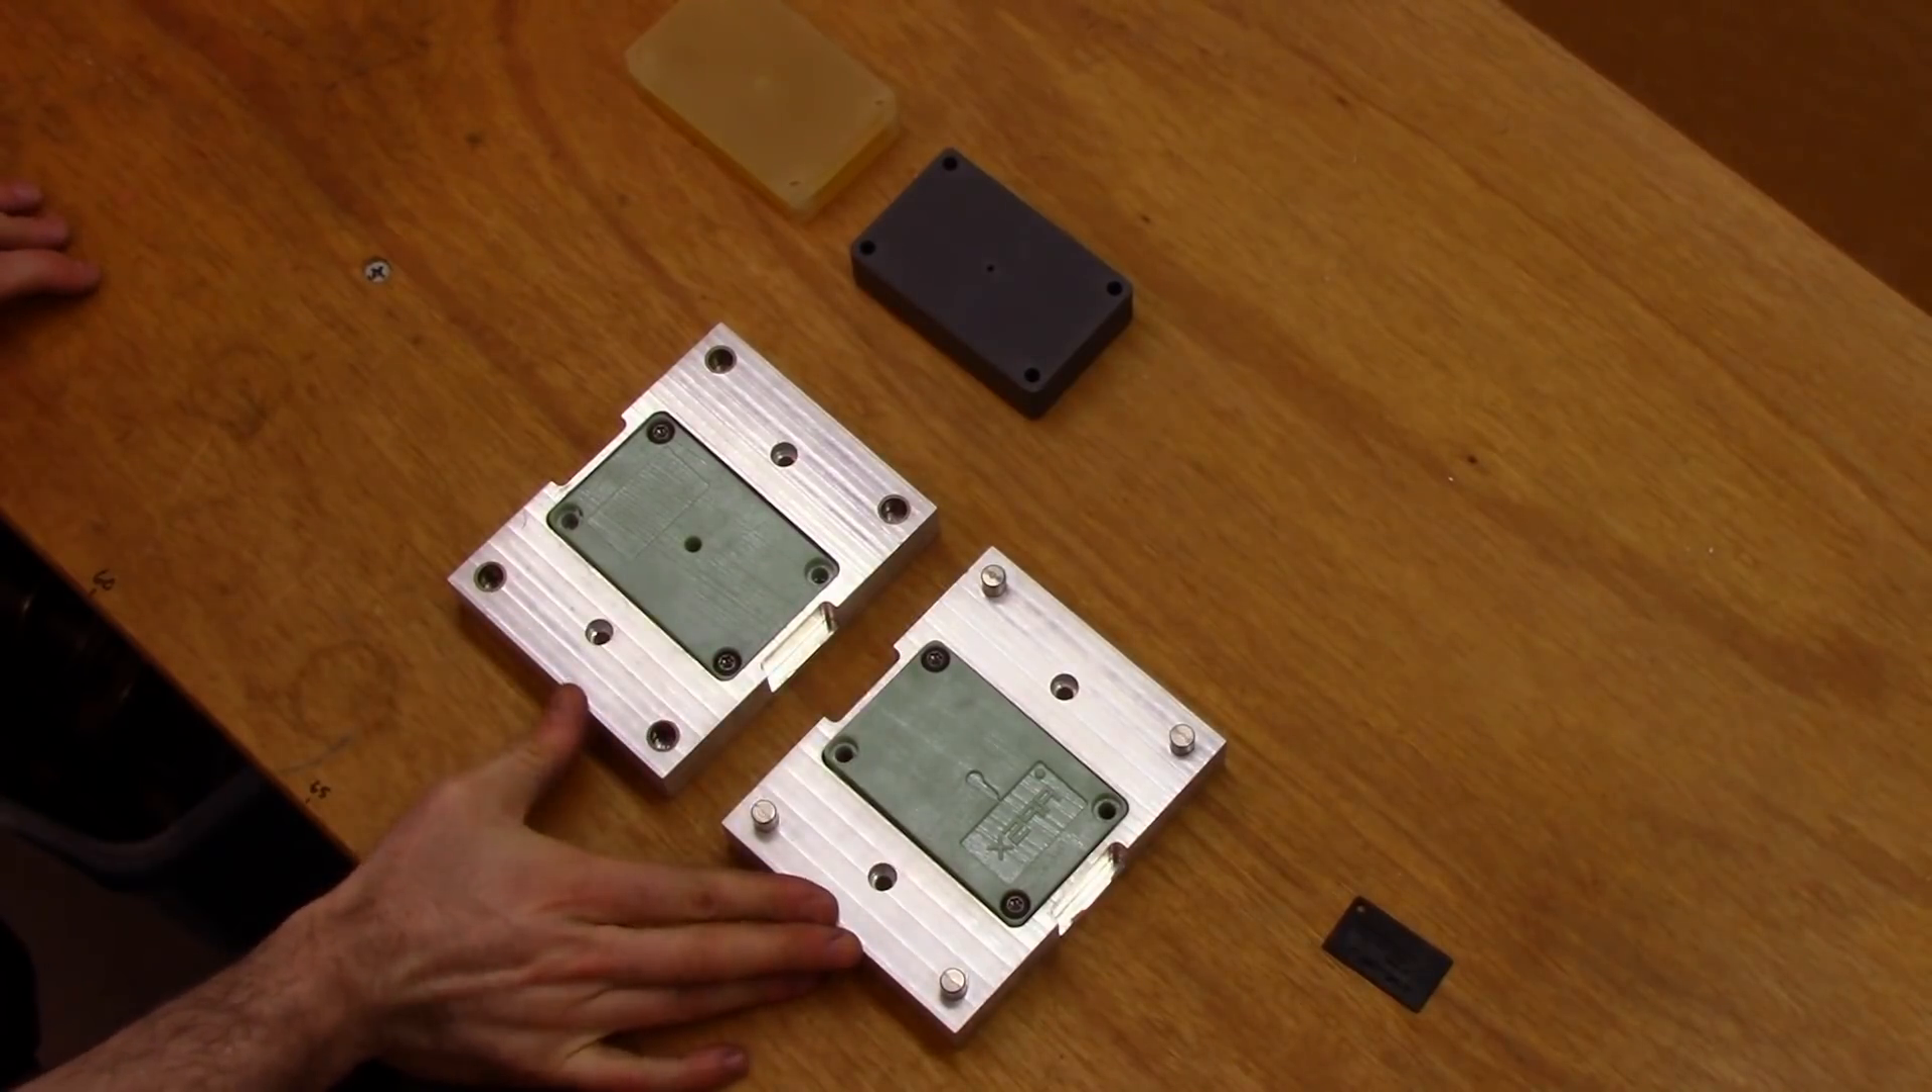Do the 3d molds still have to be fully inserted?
No.